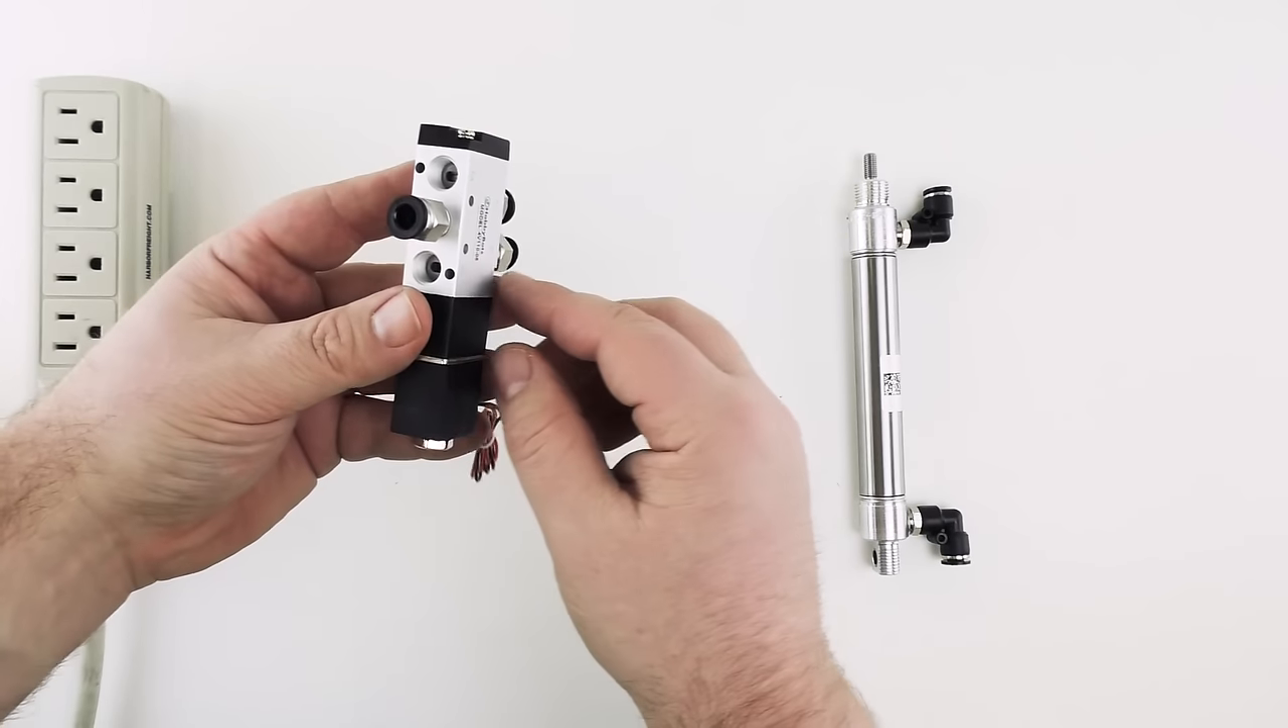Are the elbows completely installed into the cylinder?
Yes.